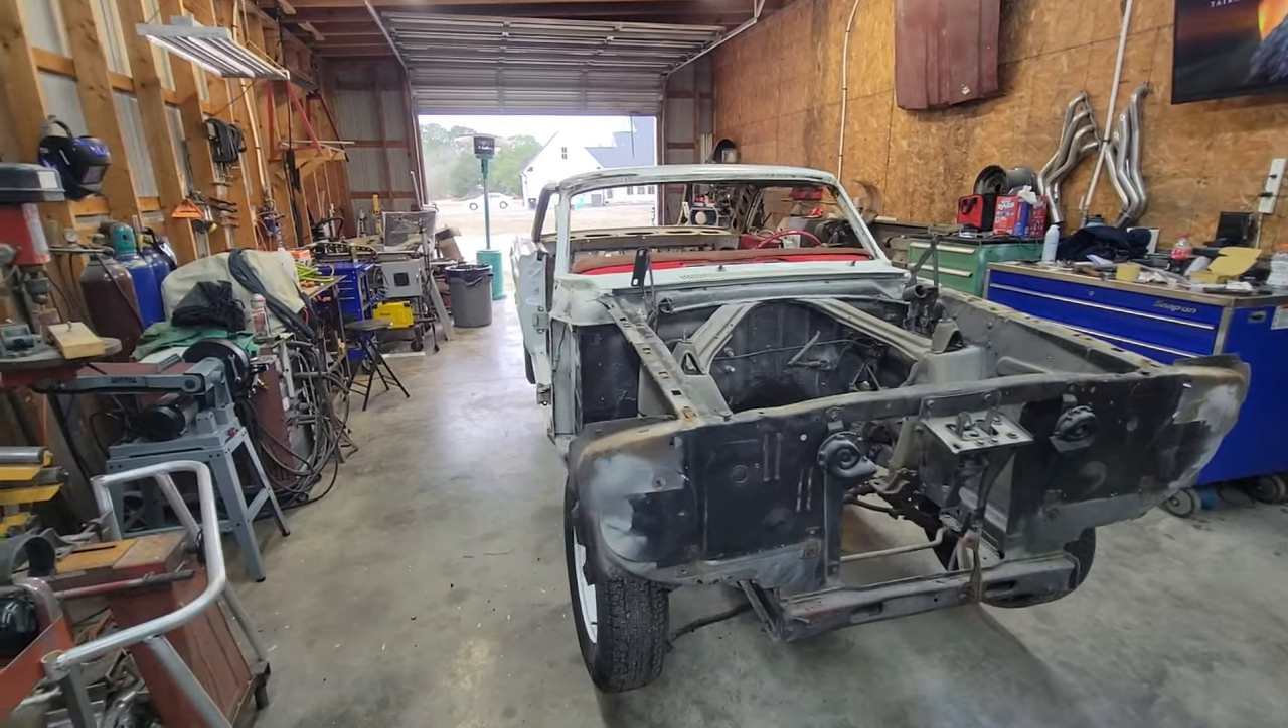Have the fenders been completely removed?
Yes.